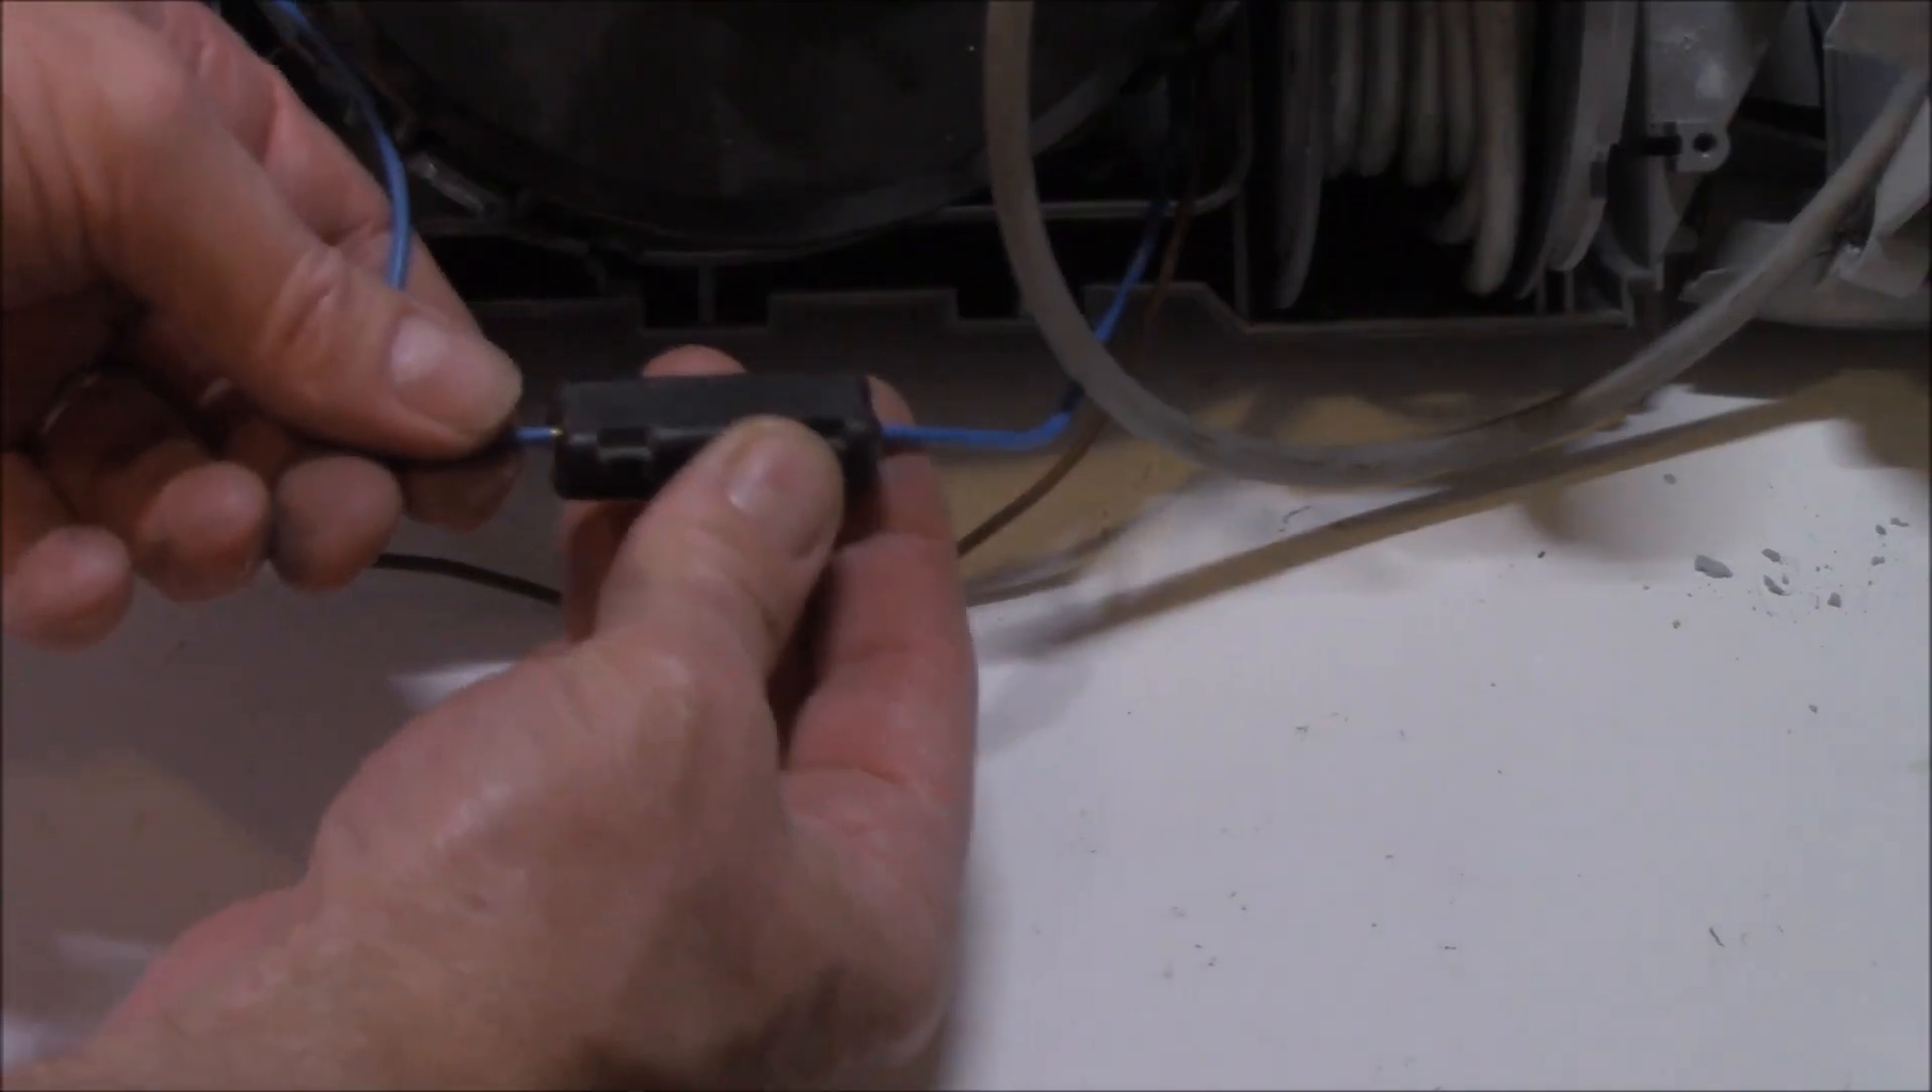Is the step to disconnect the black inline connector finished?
No.